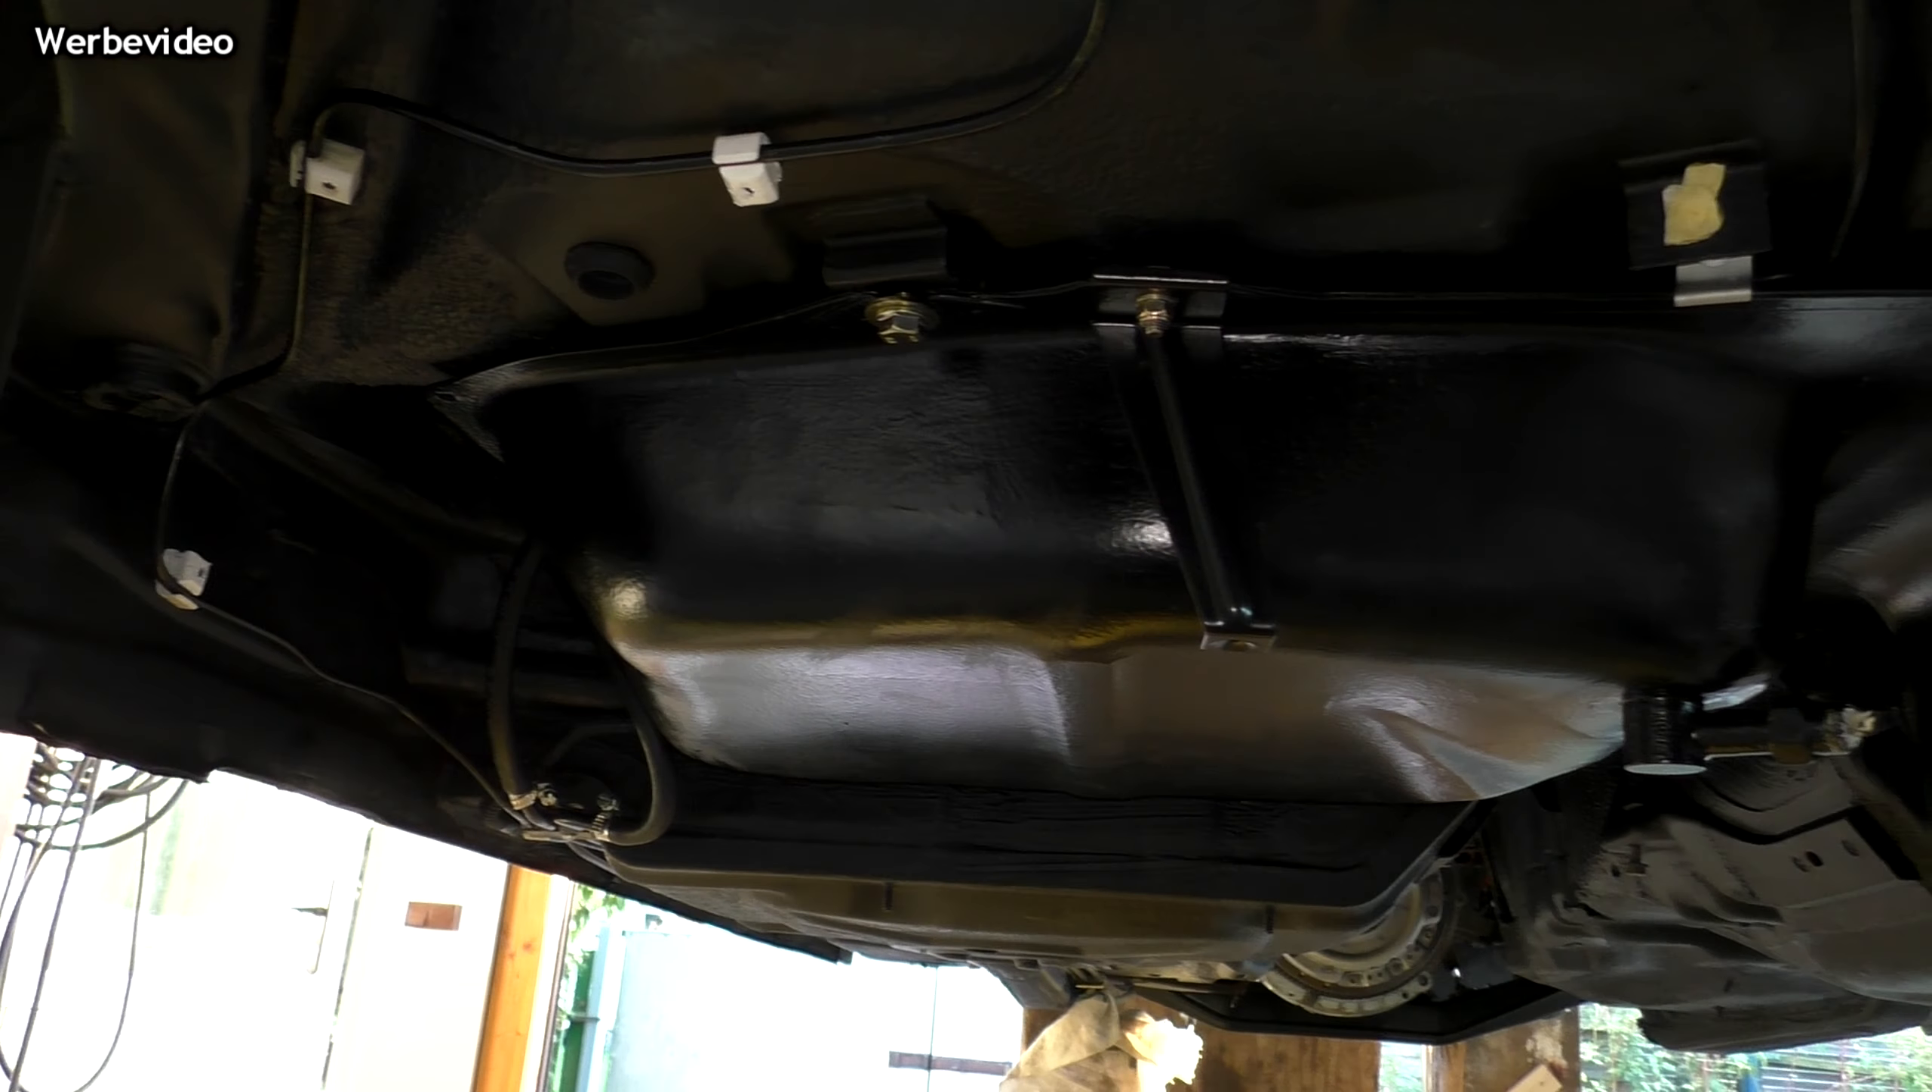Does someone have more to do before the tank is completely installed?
No.